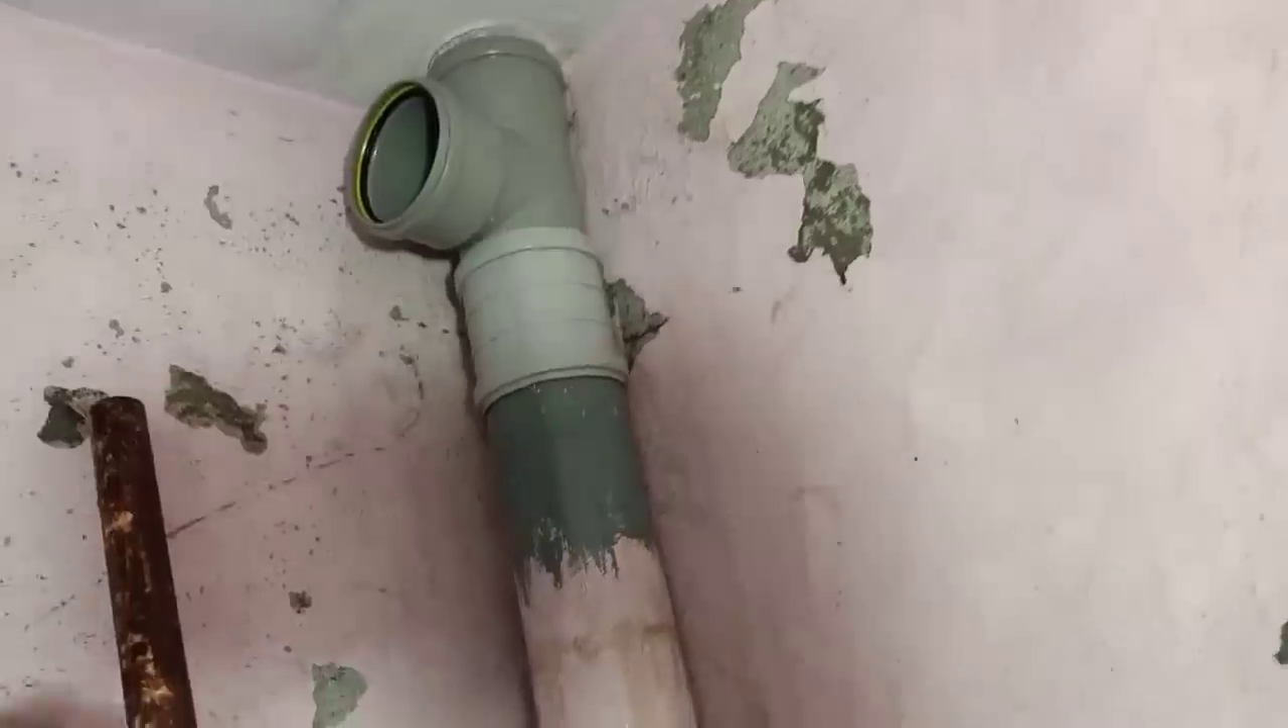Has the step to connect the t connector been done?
Yes.